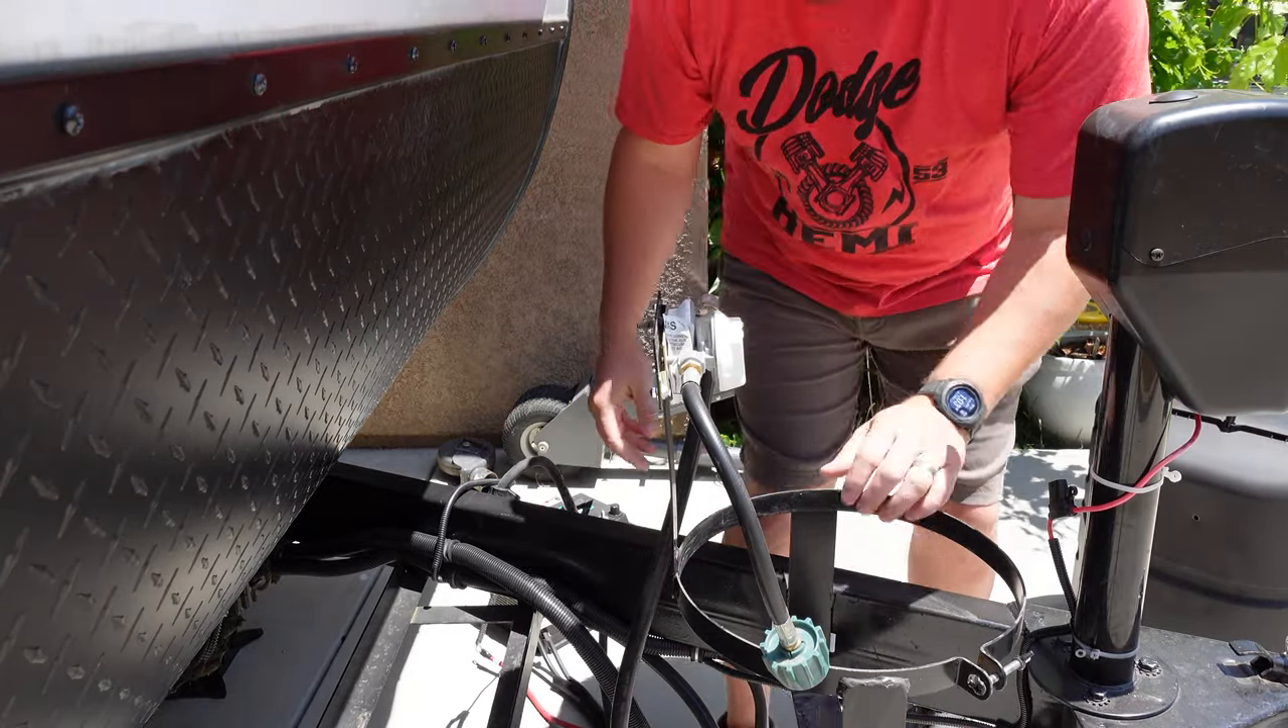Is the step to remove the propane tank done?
Yes.